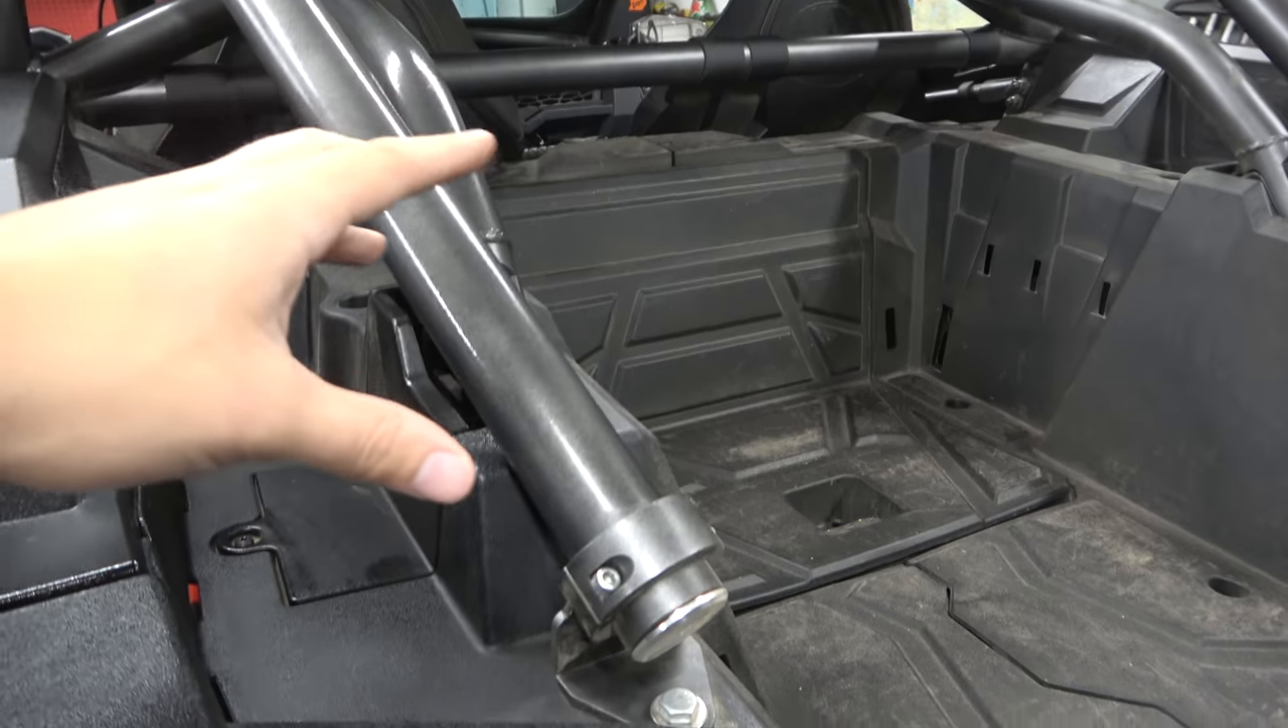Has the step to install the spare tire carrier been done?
No.